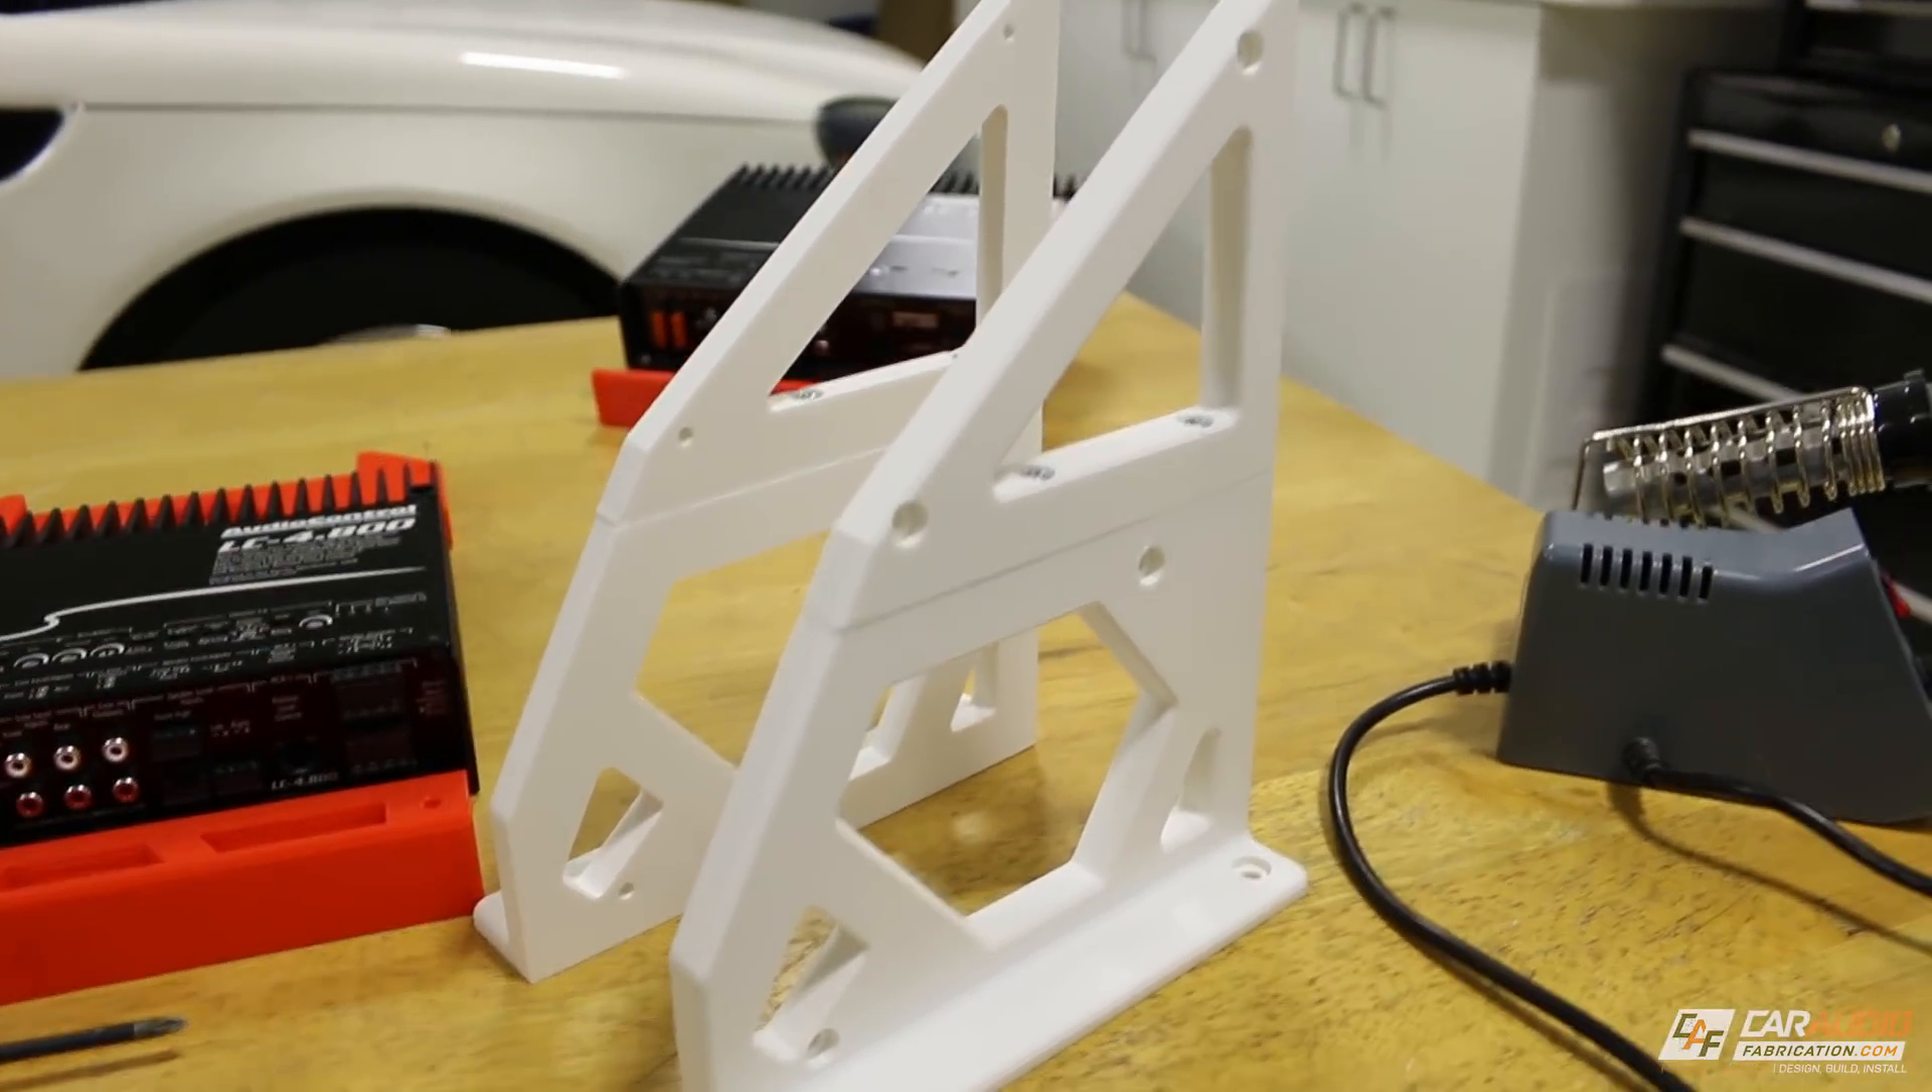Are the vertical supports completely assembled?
Yes.